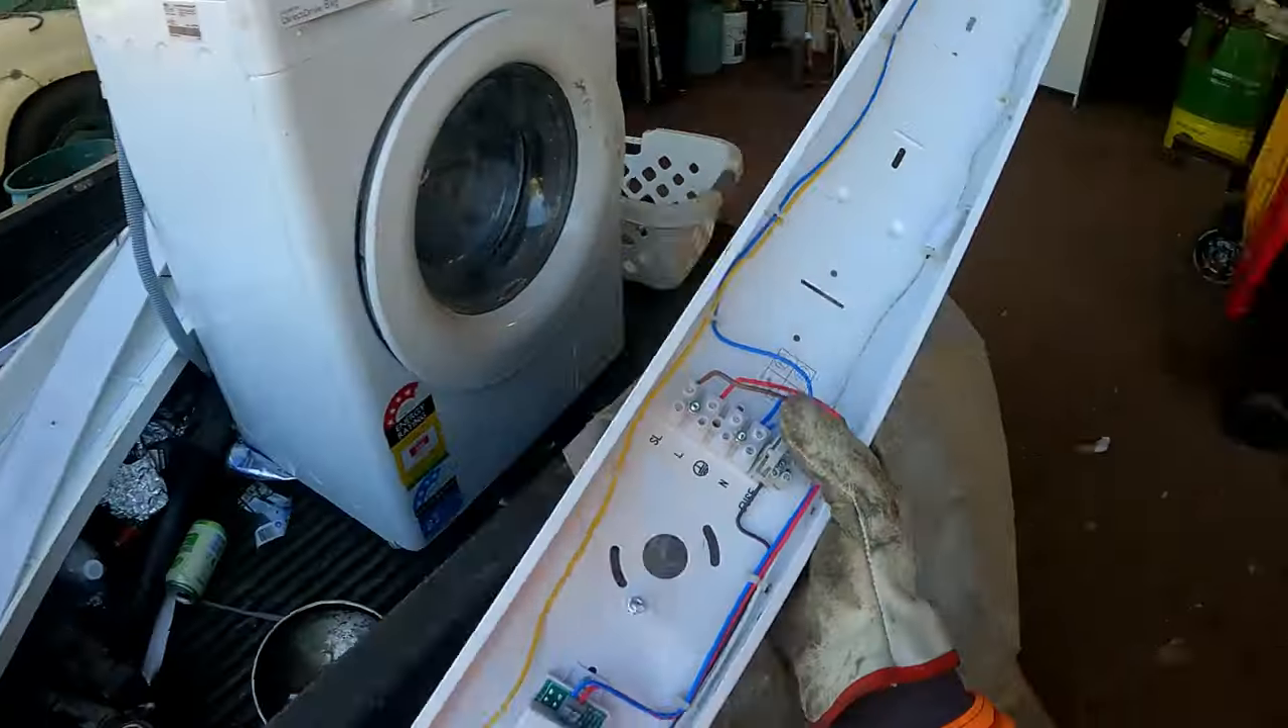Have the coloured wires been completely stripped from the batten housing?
No.